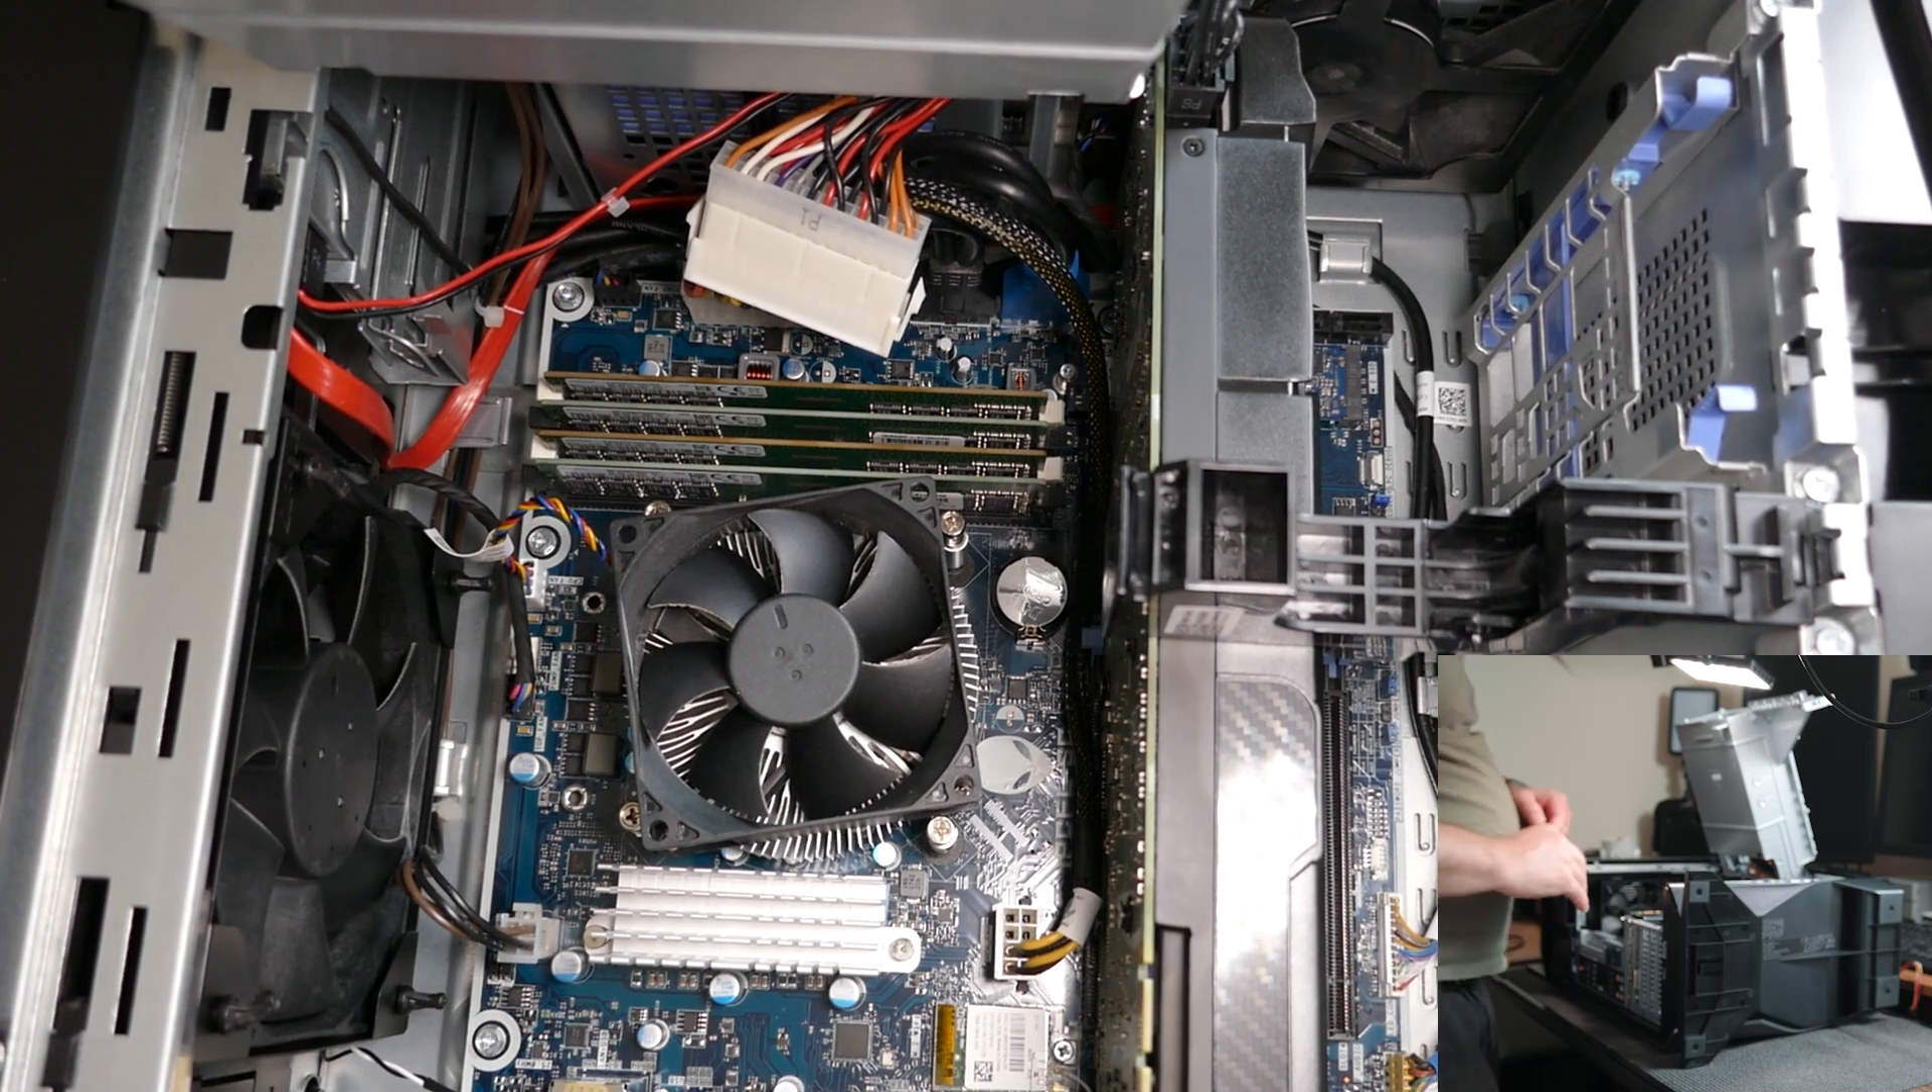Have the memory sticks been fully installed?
Yes.